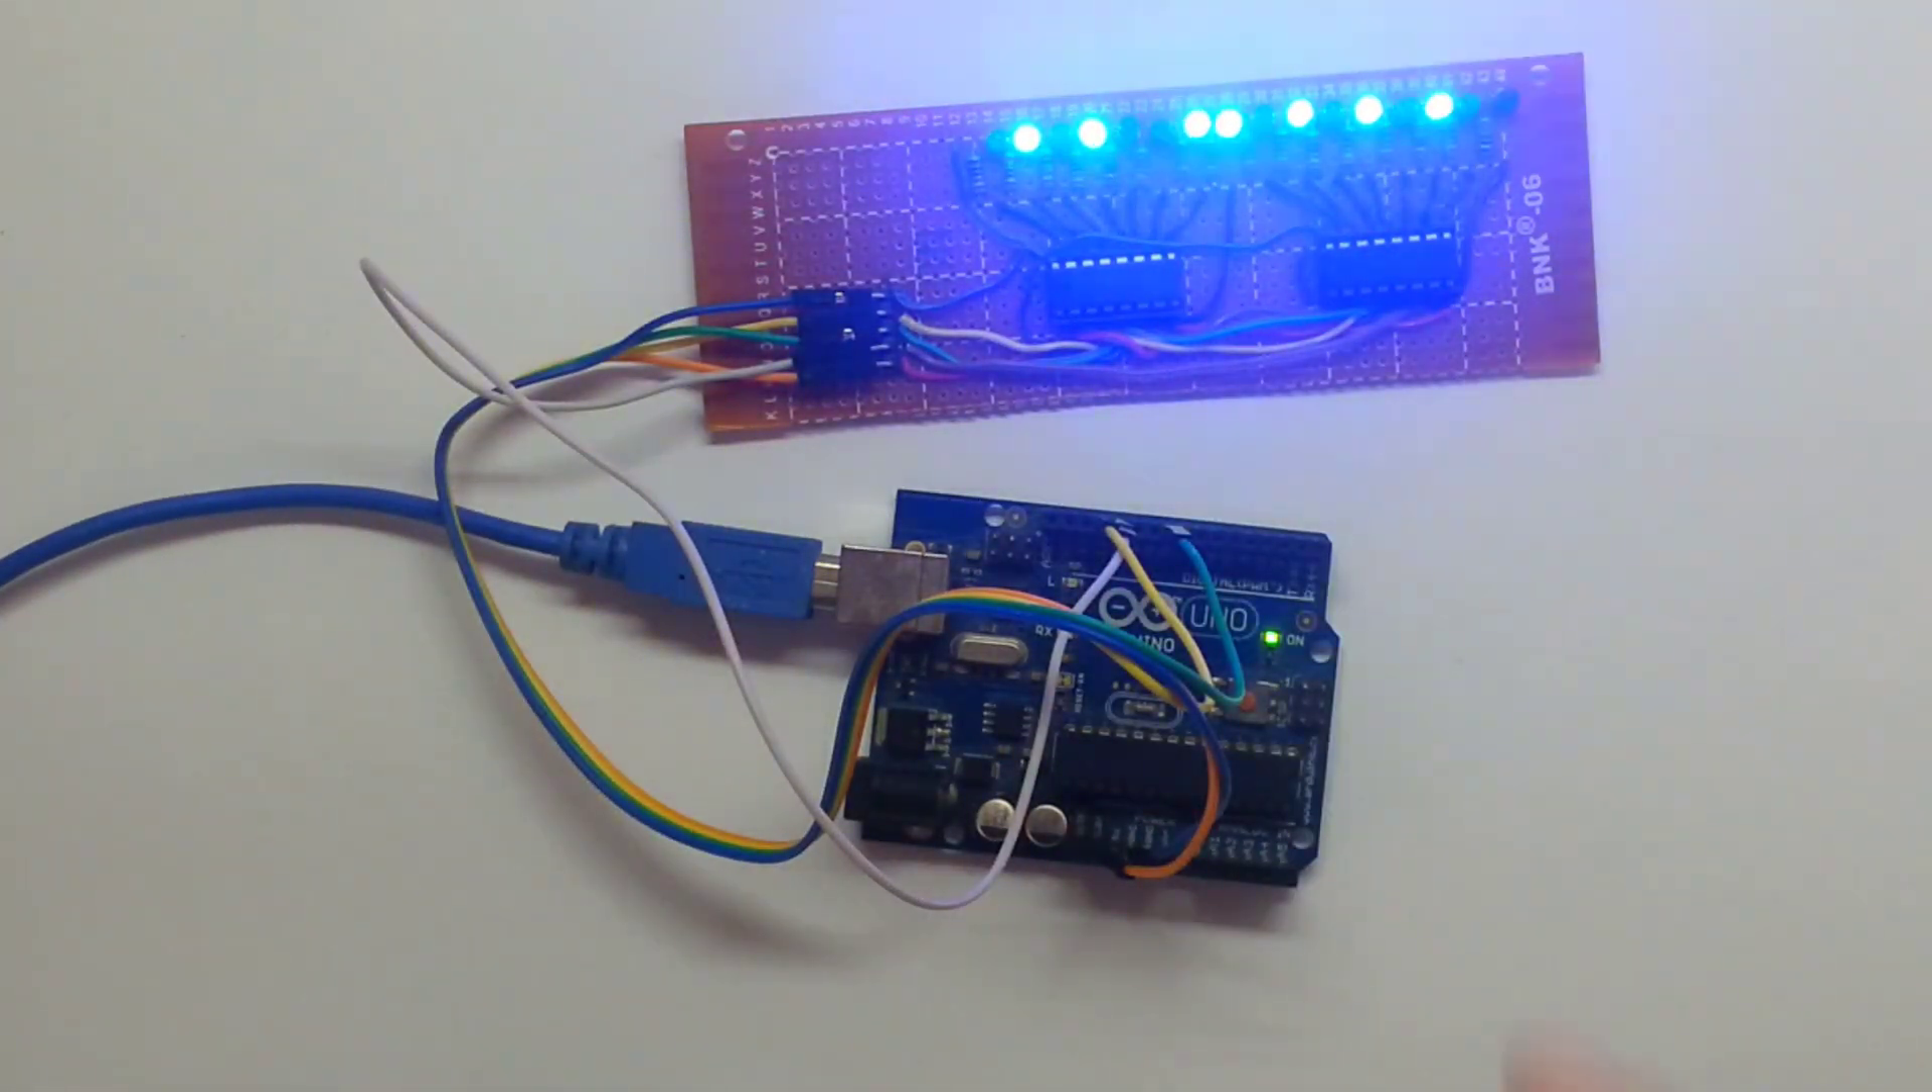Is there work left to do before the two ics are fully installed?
No.